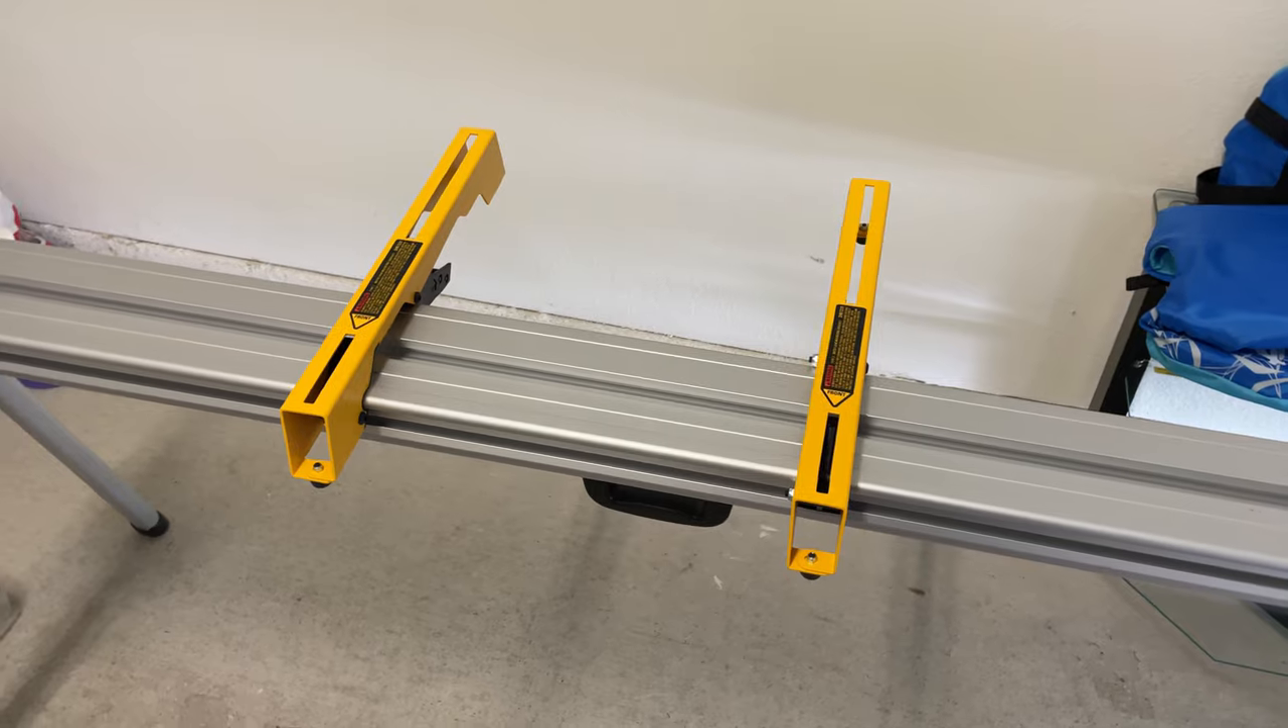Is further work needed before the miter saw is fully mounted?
Yes.